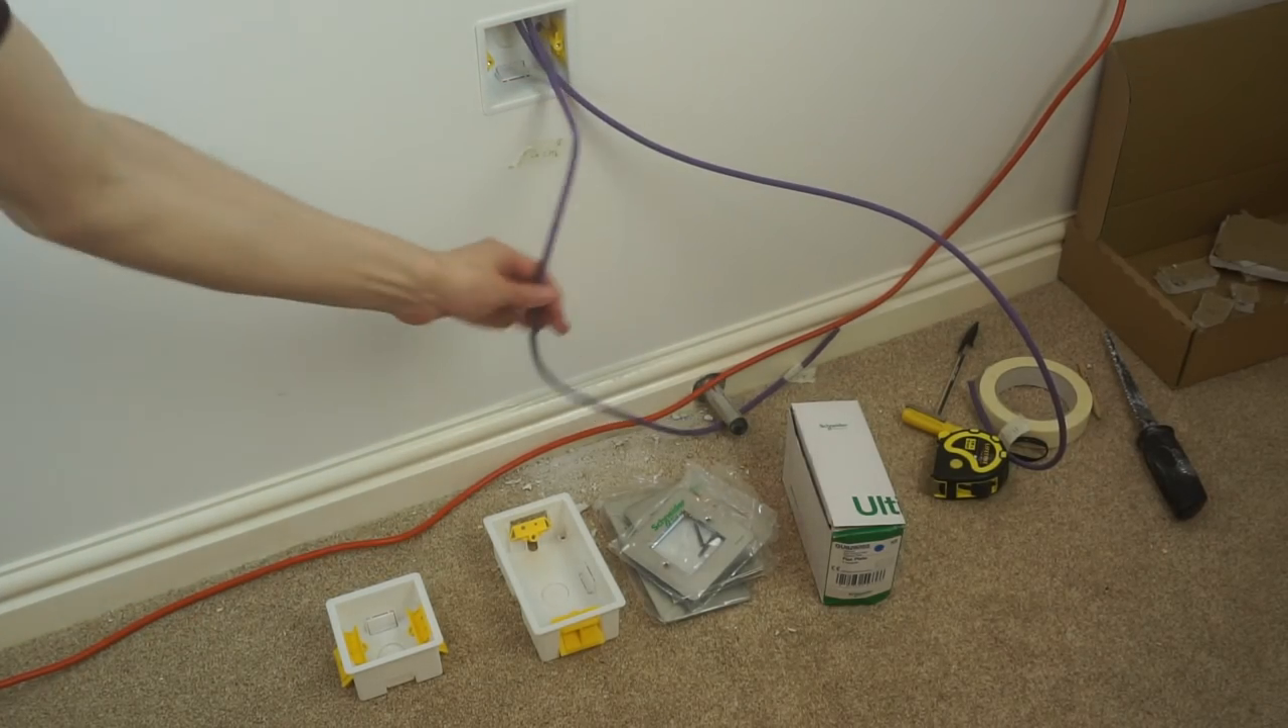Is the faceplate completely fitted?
No.